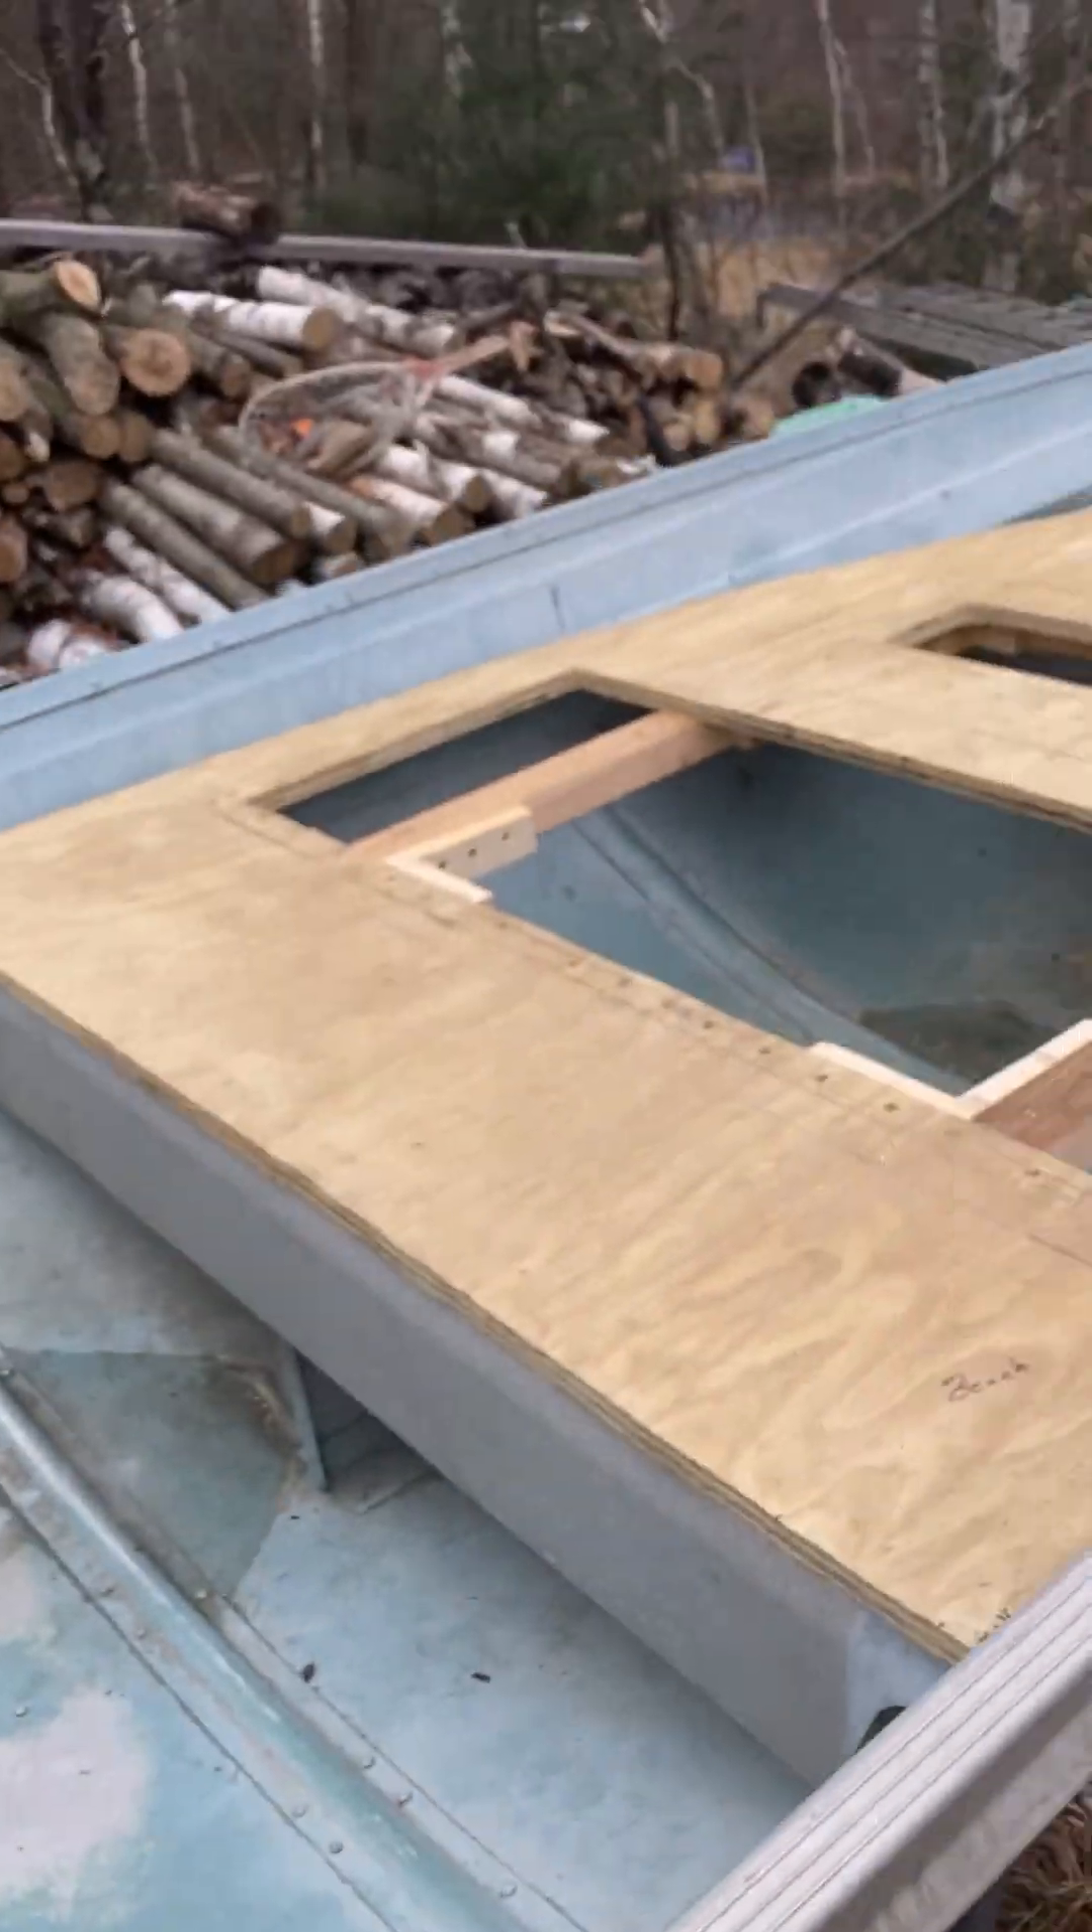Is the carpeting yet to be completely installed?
Yes.